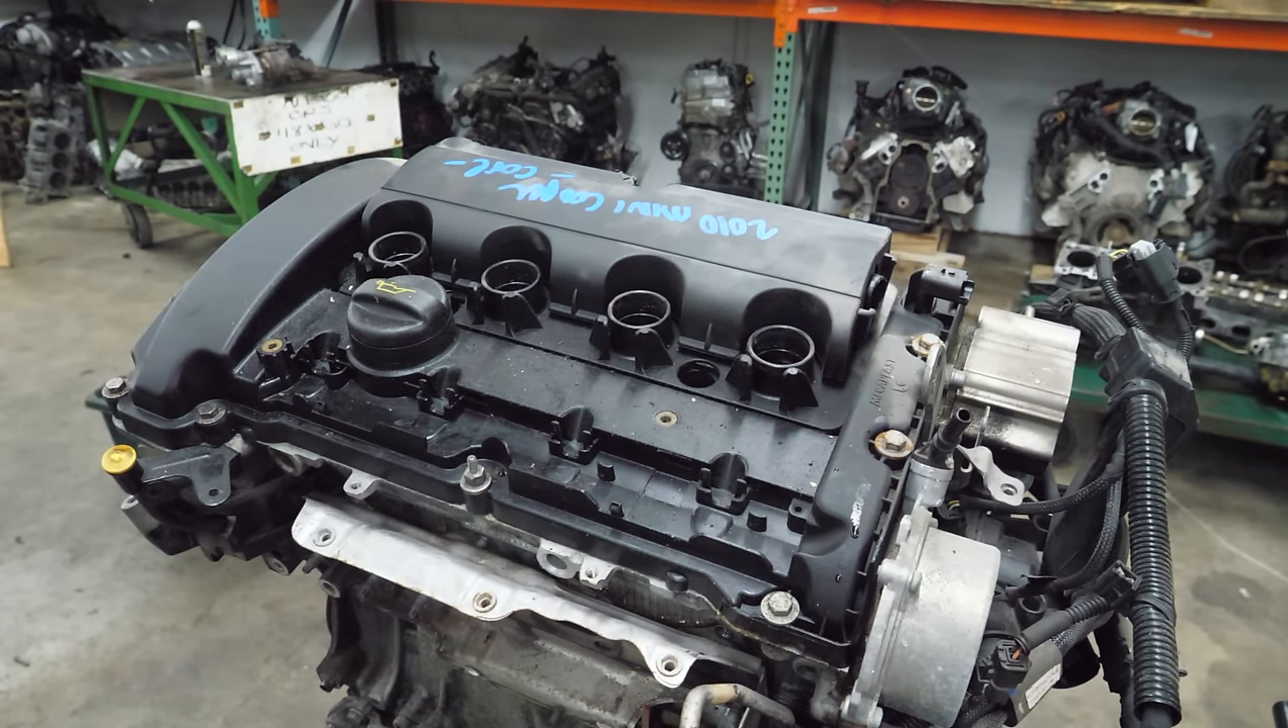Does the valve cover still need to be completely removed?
Yes.